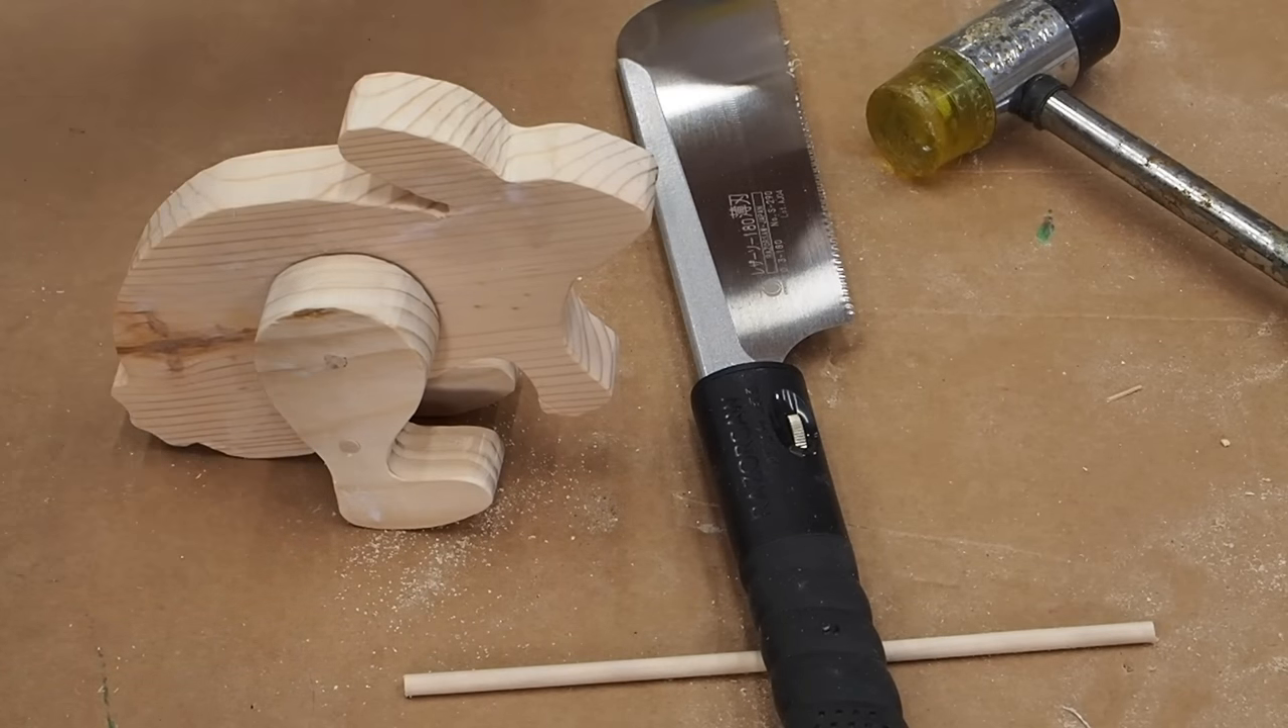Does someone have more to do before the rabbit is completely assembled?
No.